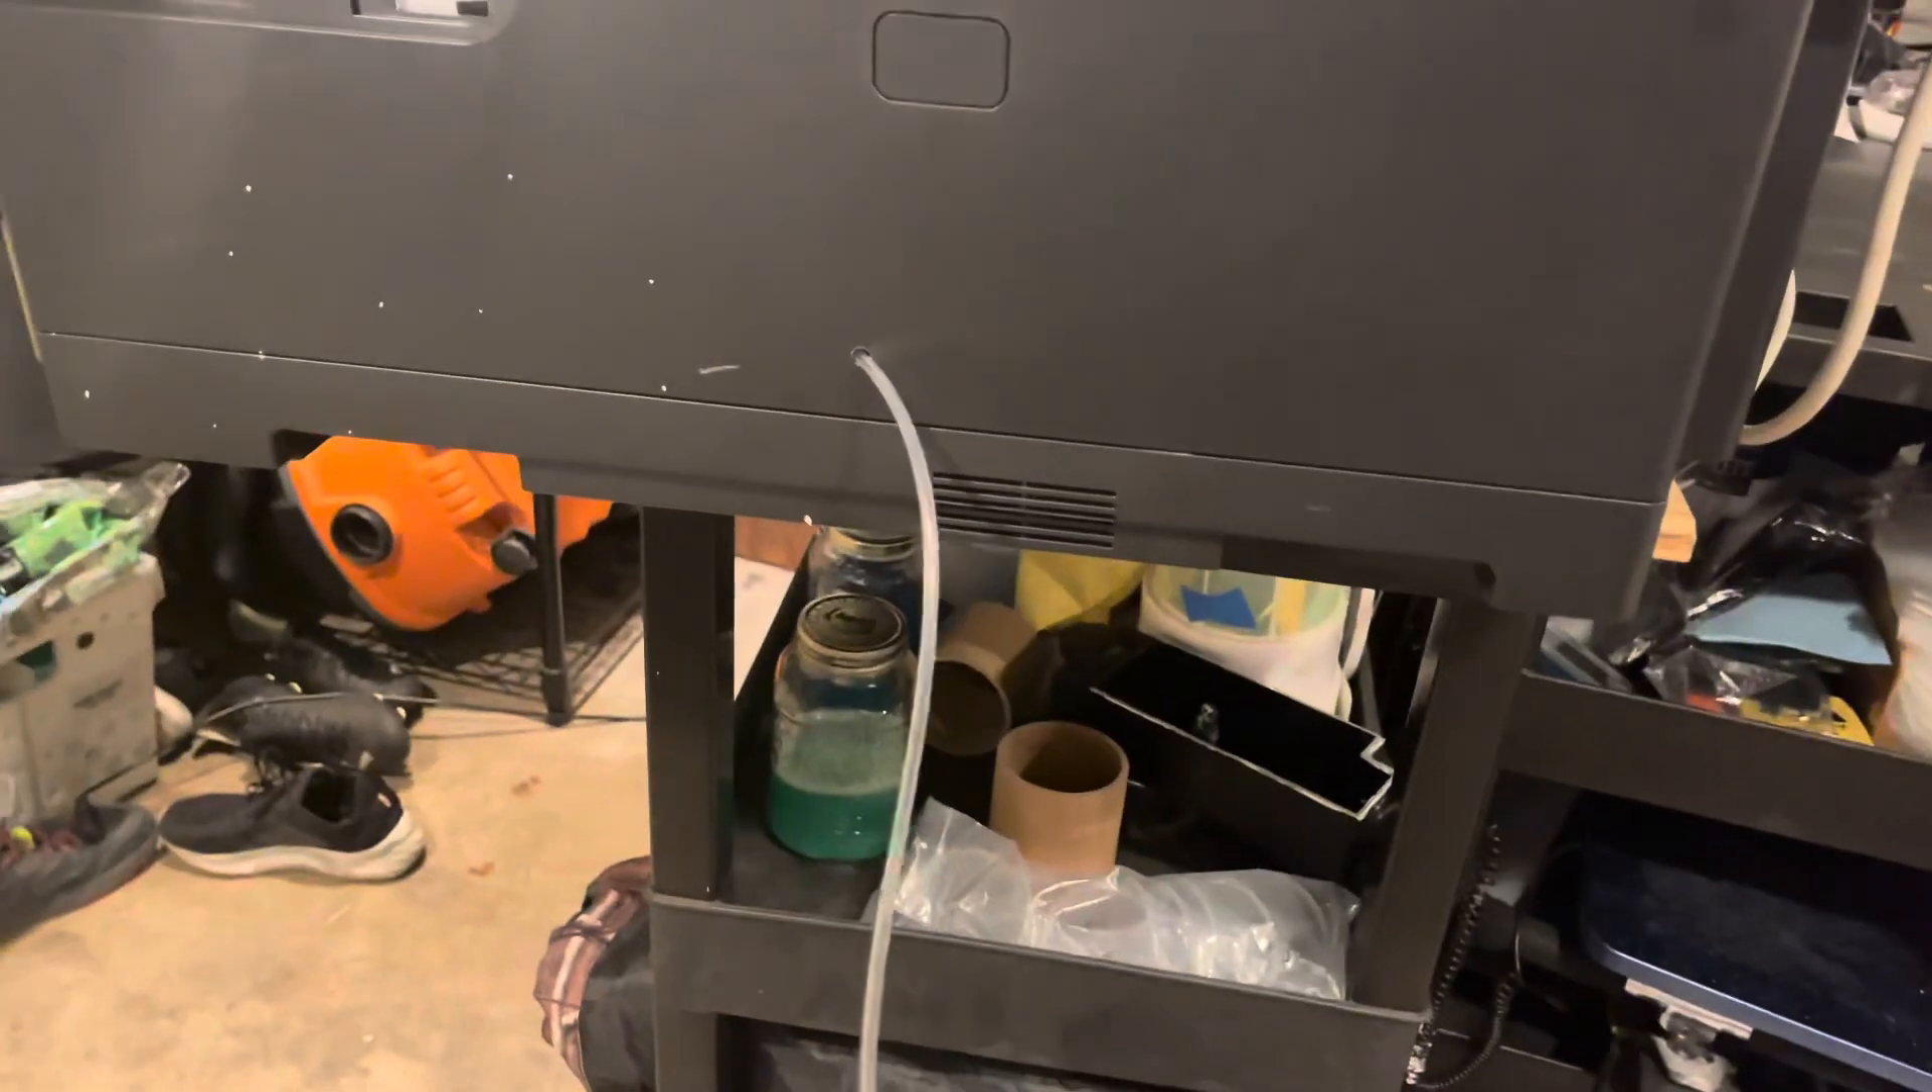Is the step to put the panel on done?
Yes.